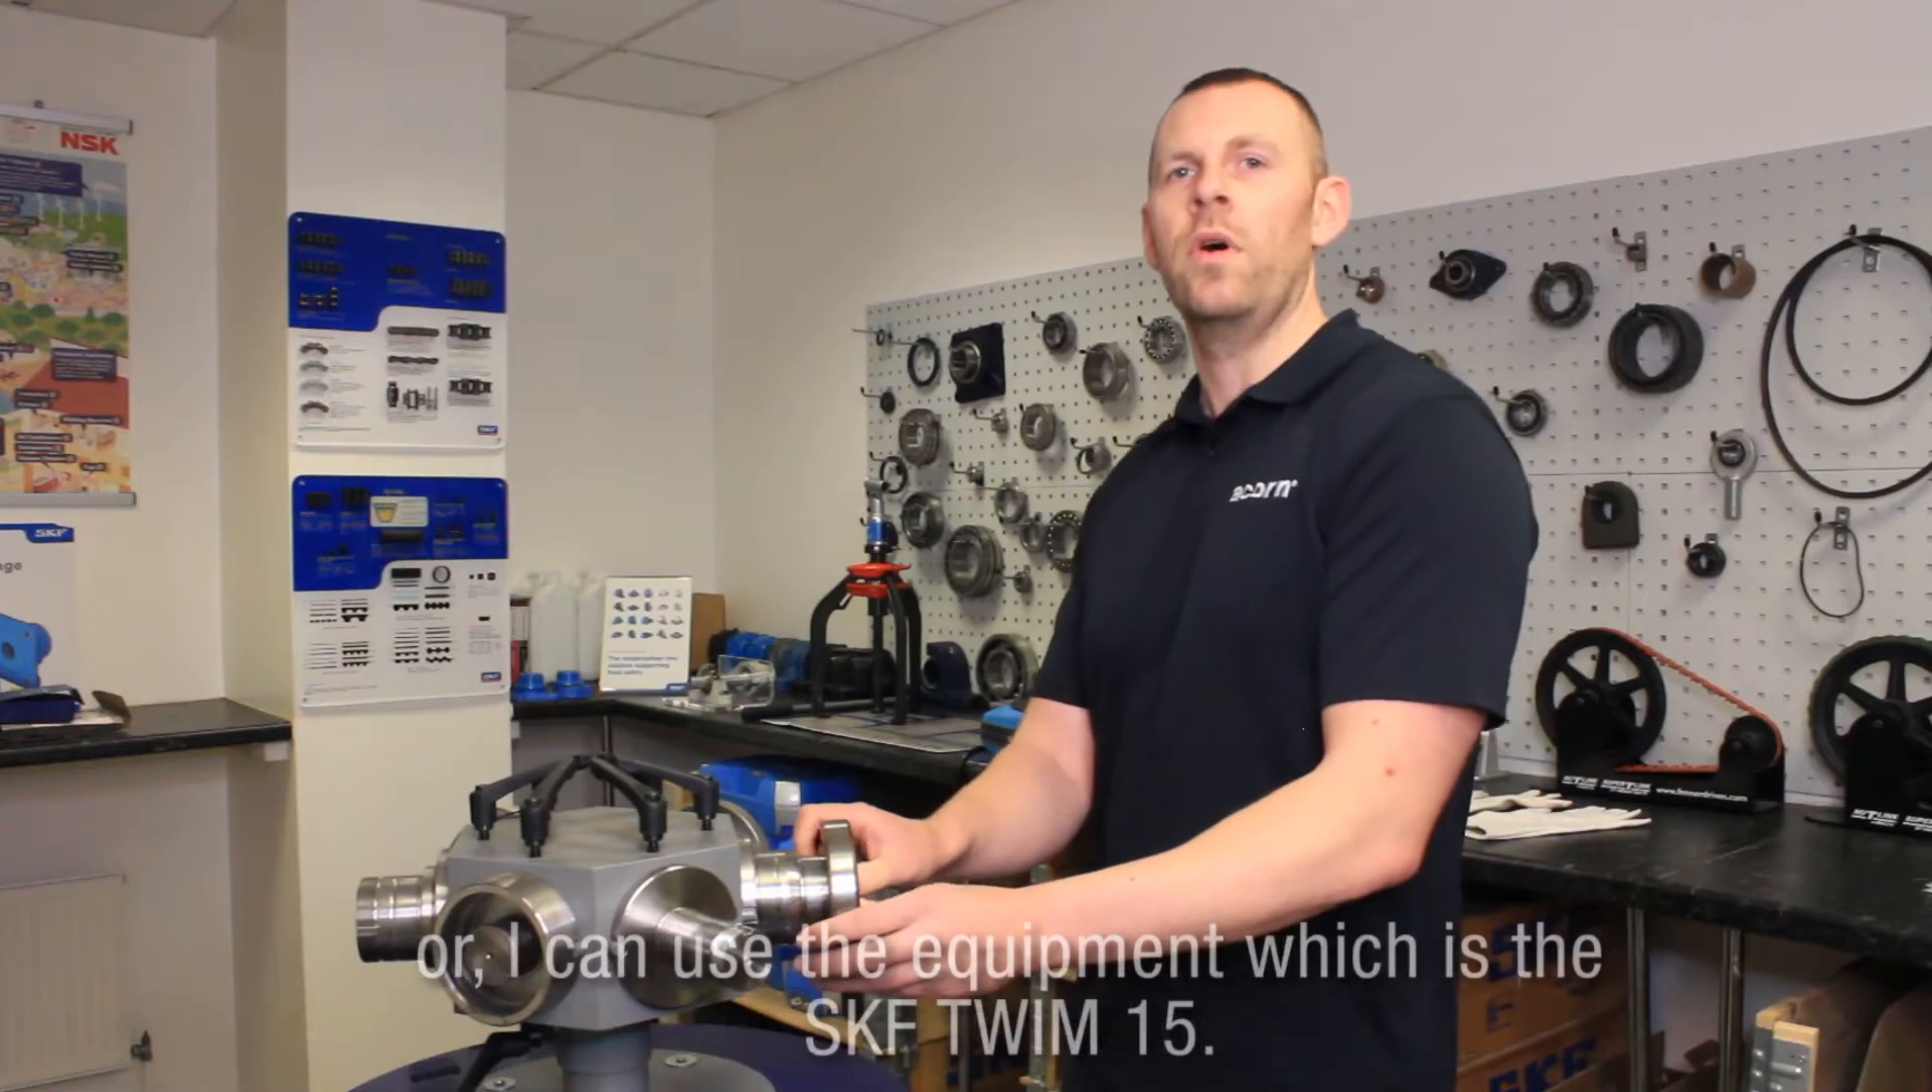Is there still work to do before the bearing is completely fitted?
Yes.